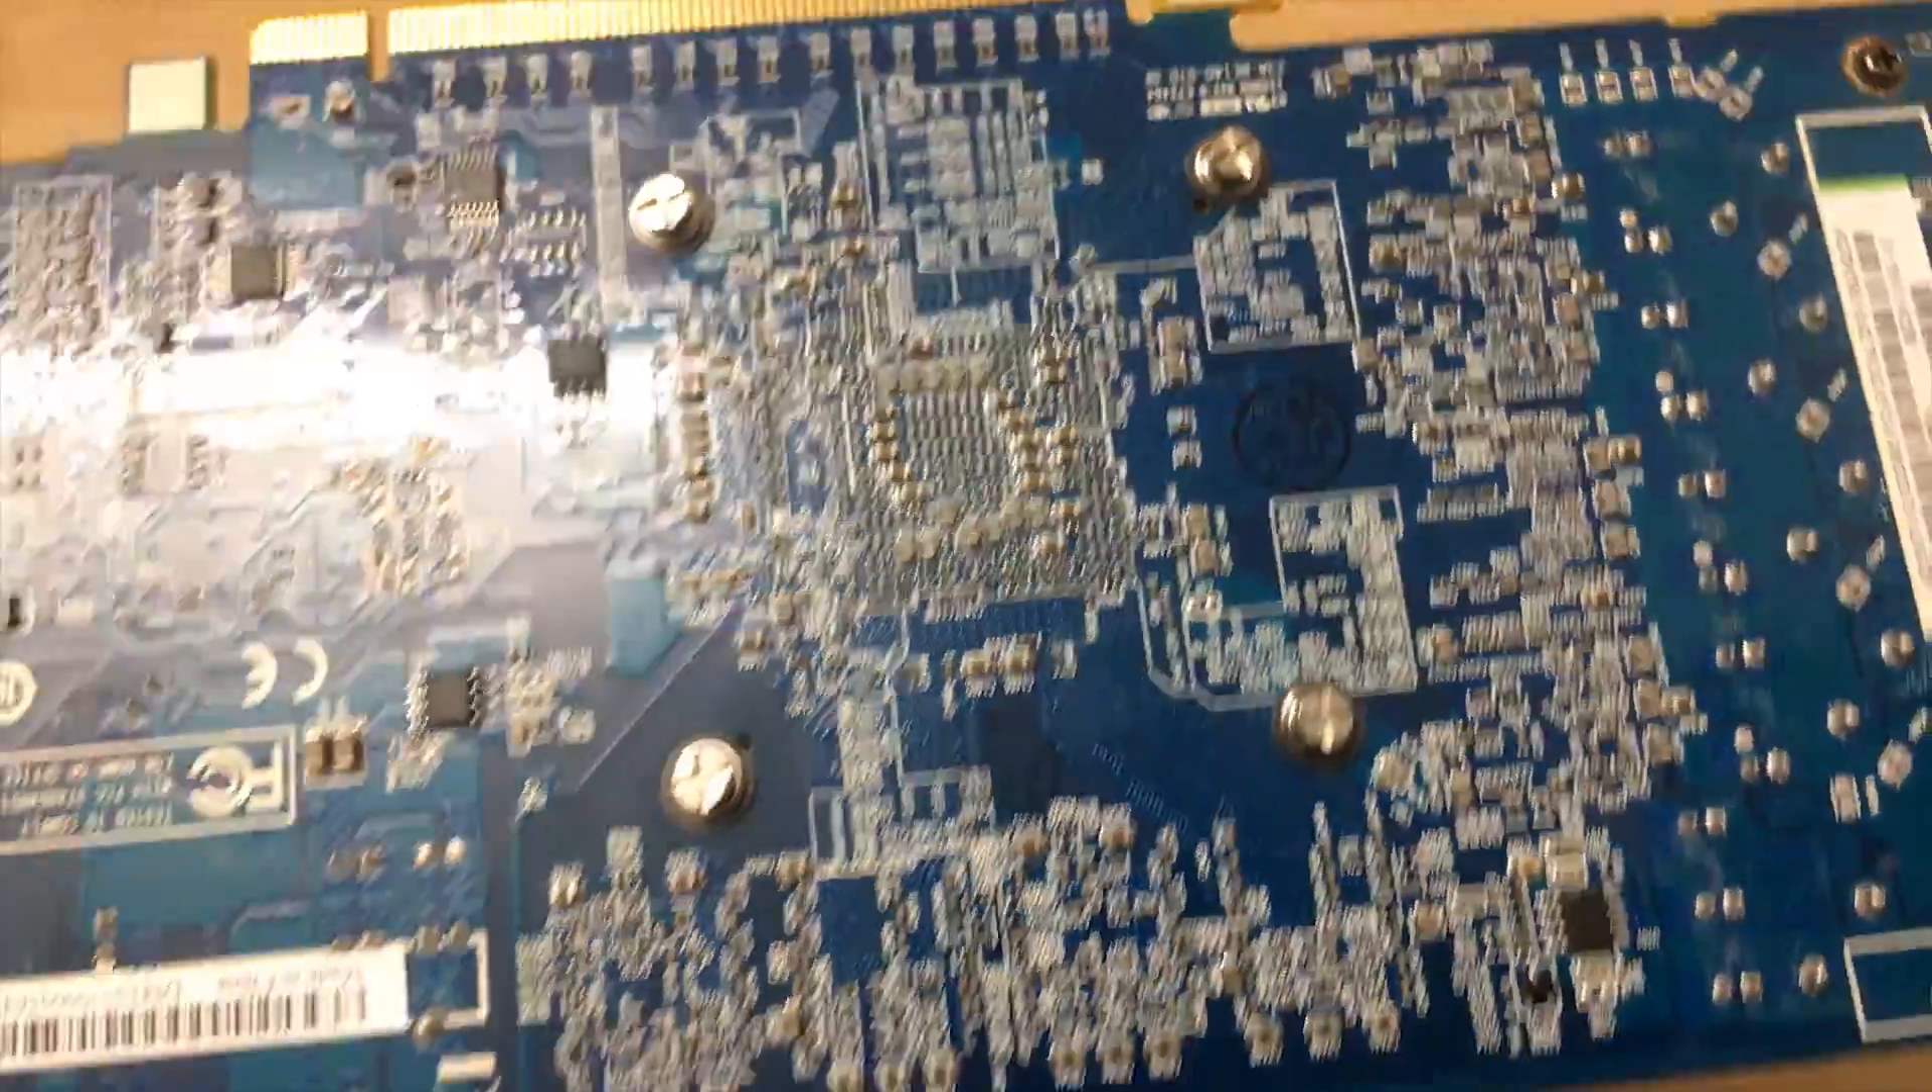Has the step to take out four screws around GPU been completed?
No.